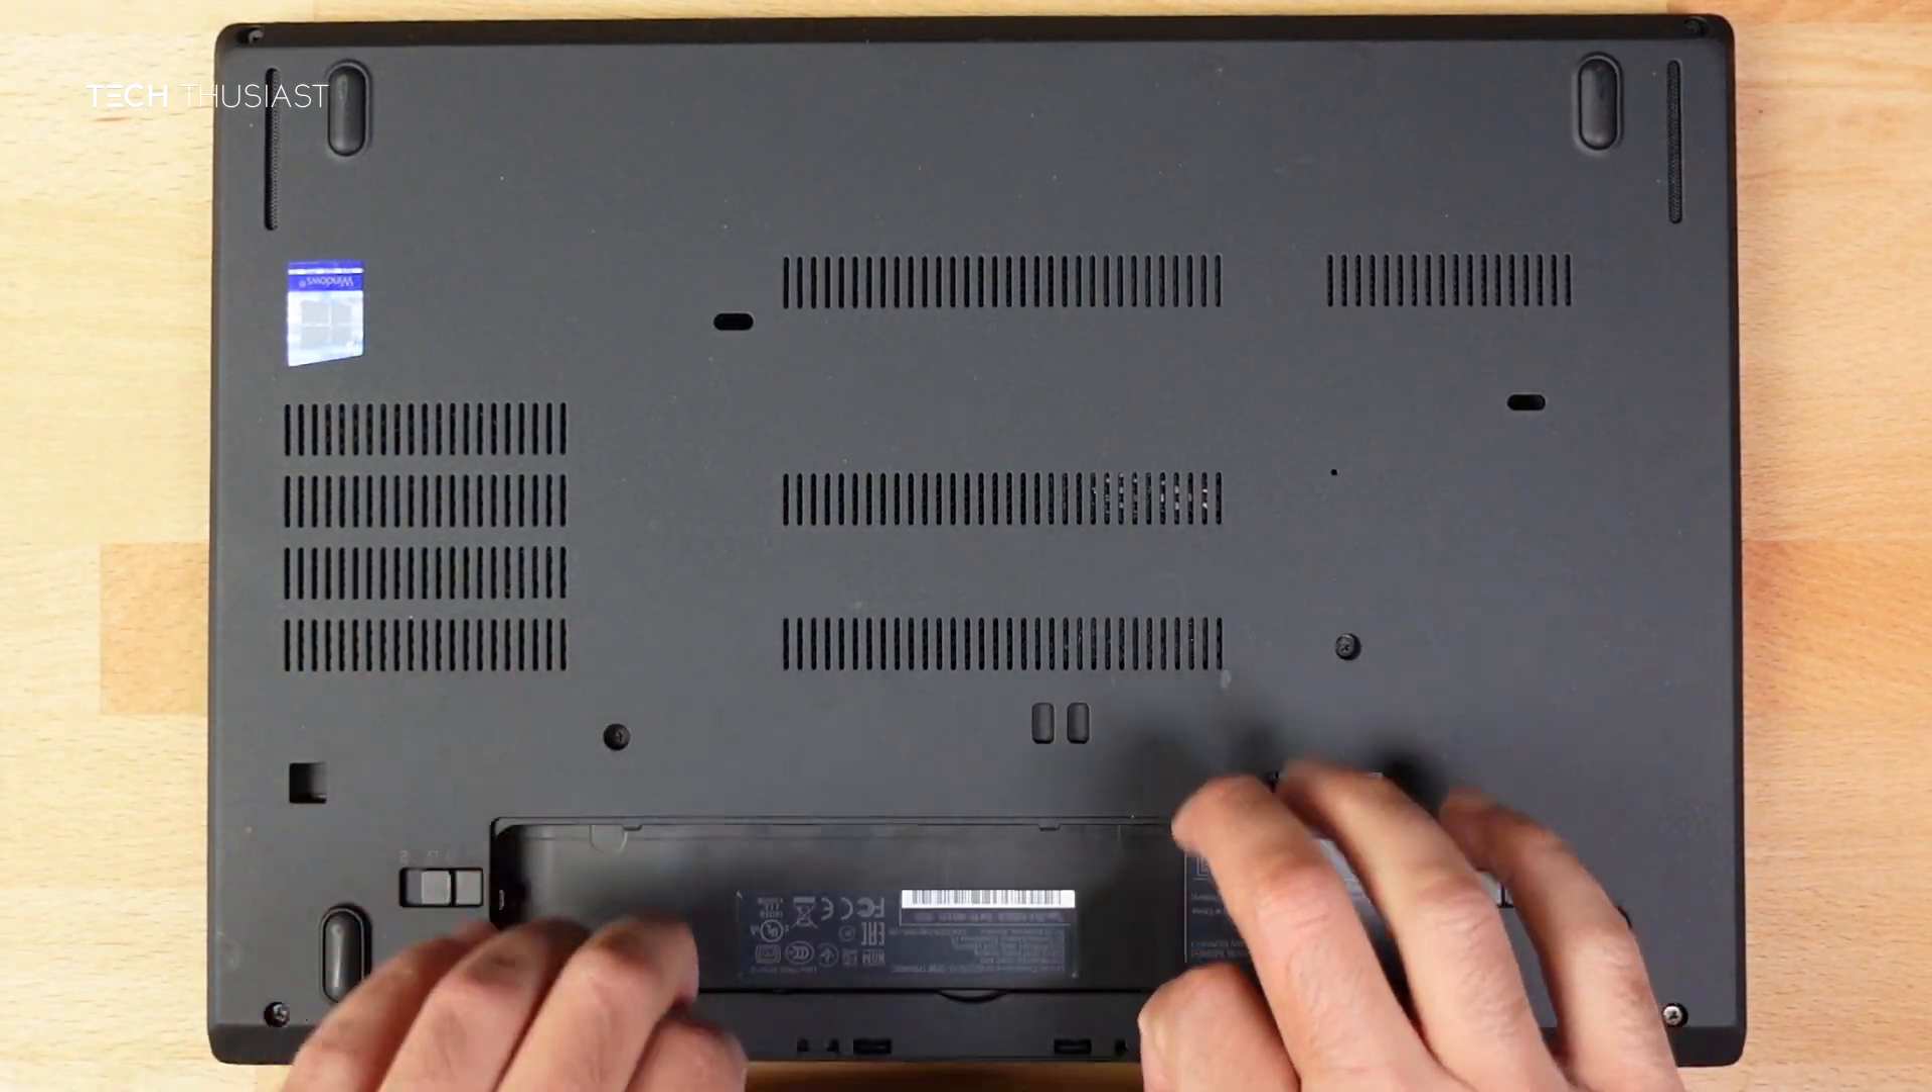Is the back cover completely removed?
No.